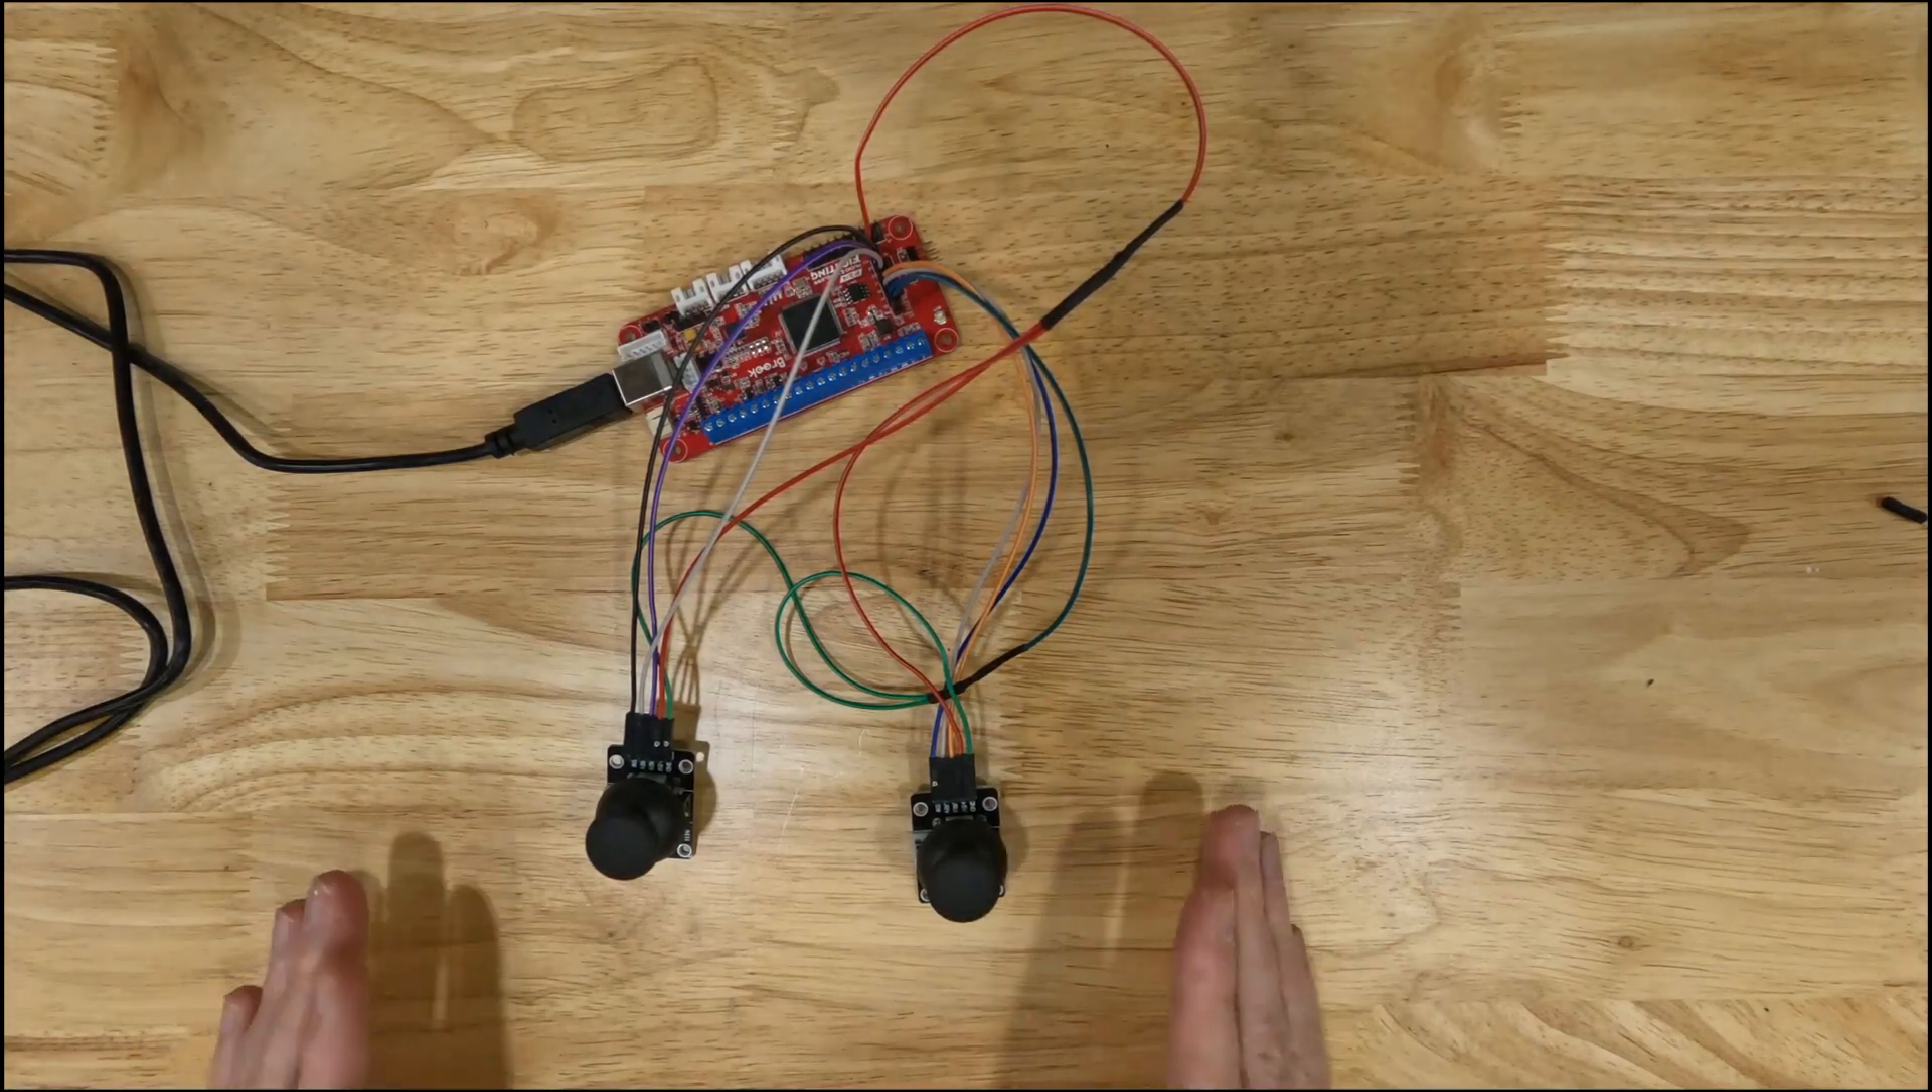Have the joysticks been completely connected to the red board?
Yes.